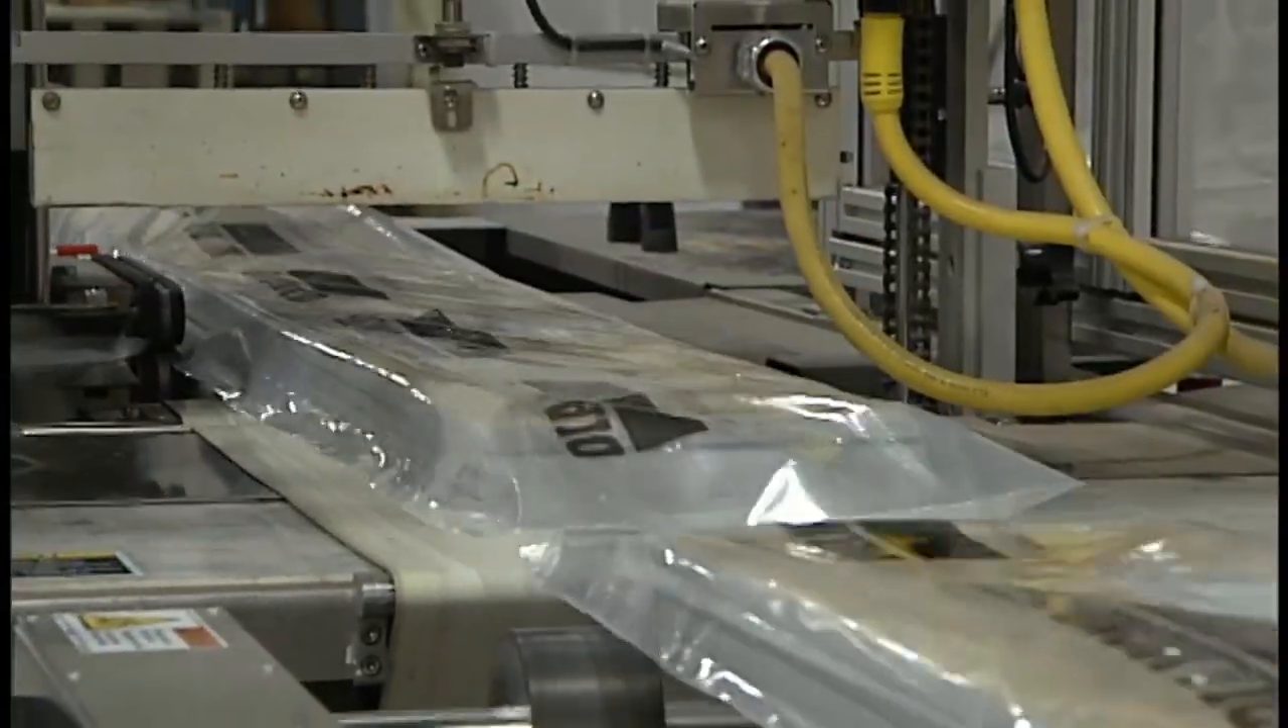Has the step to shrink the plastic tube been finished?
No.